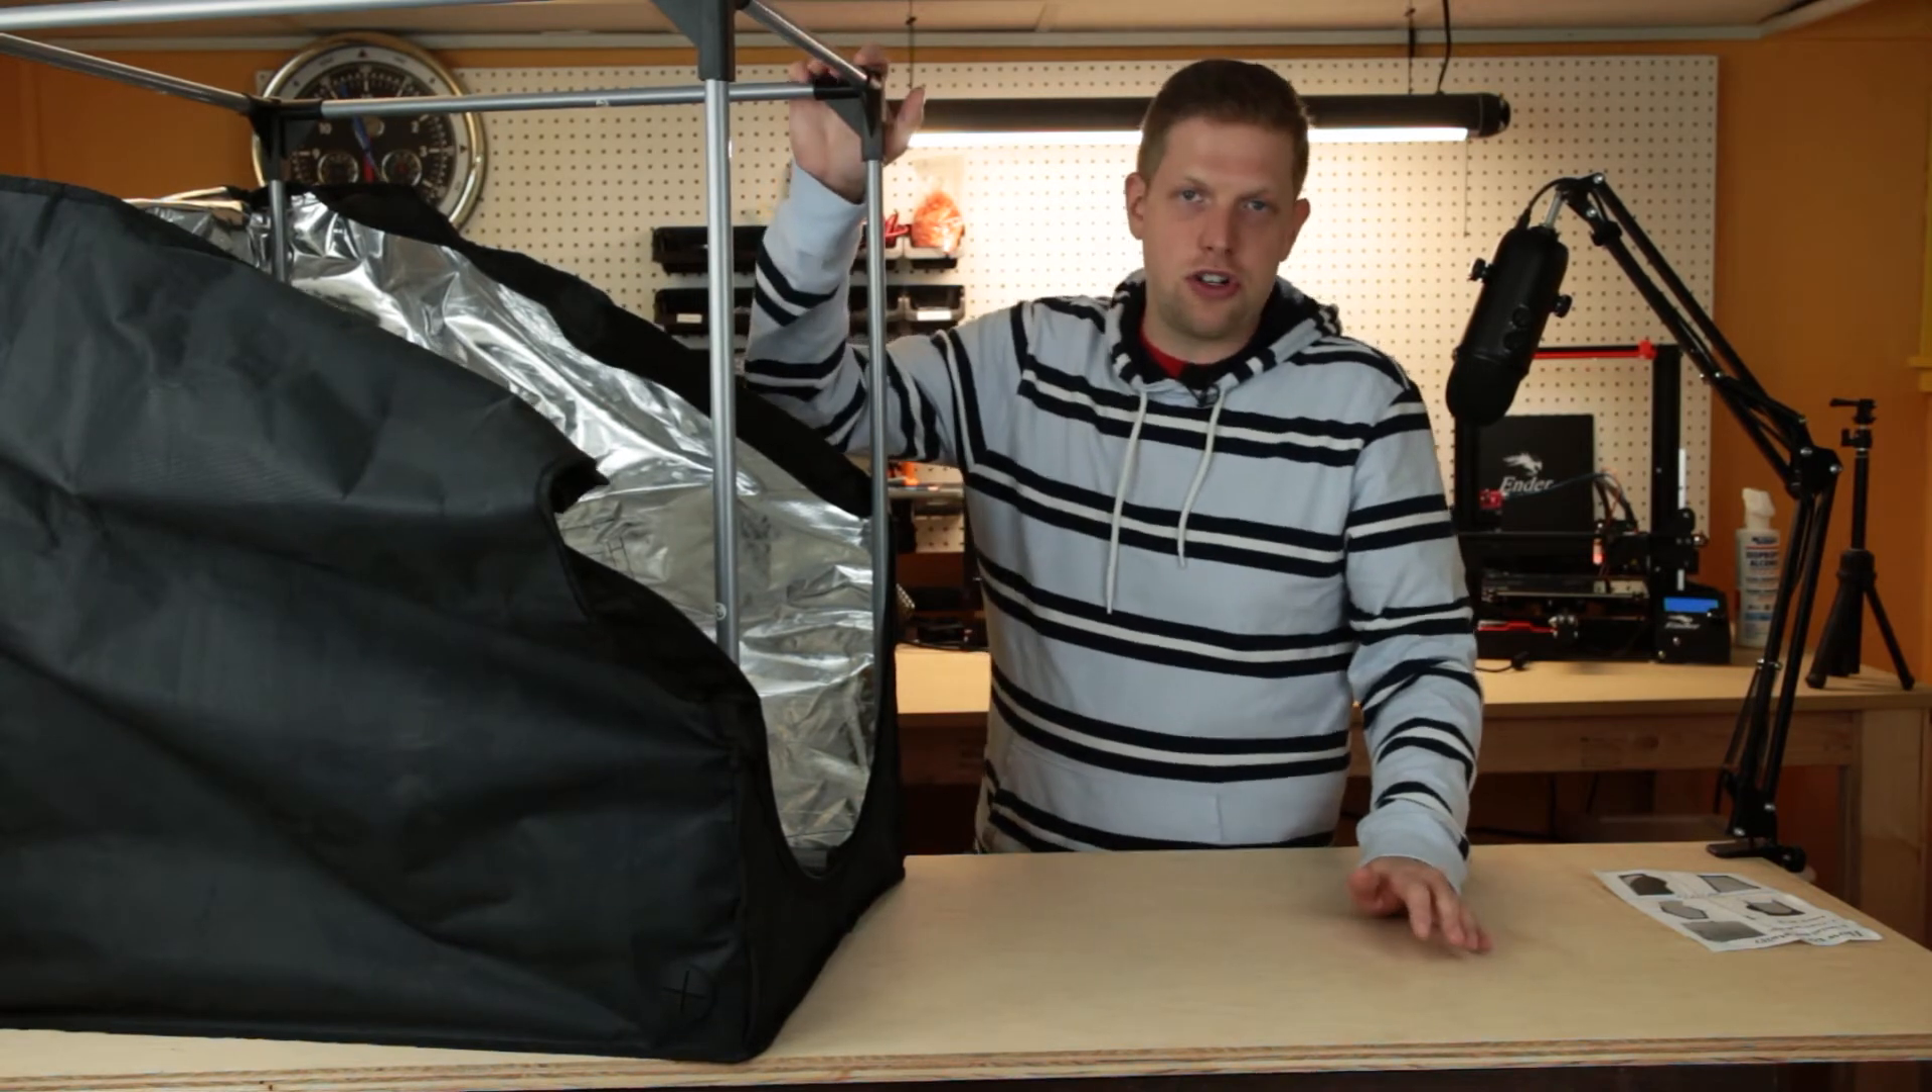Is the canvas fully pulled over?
No.